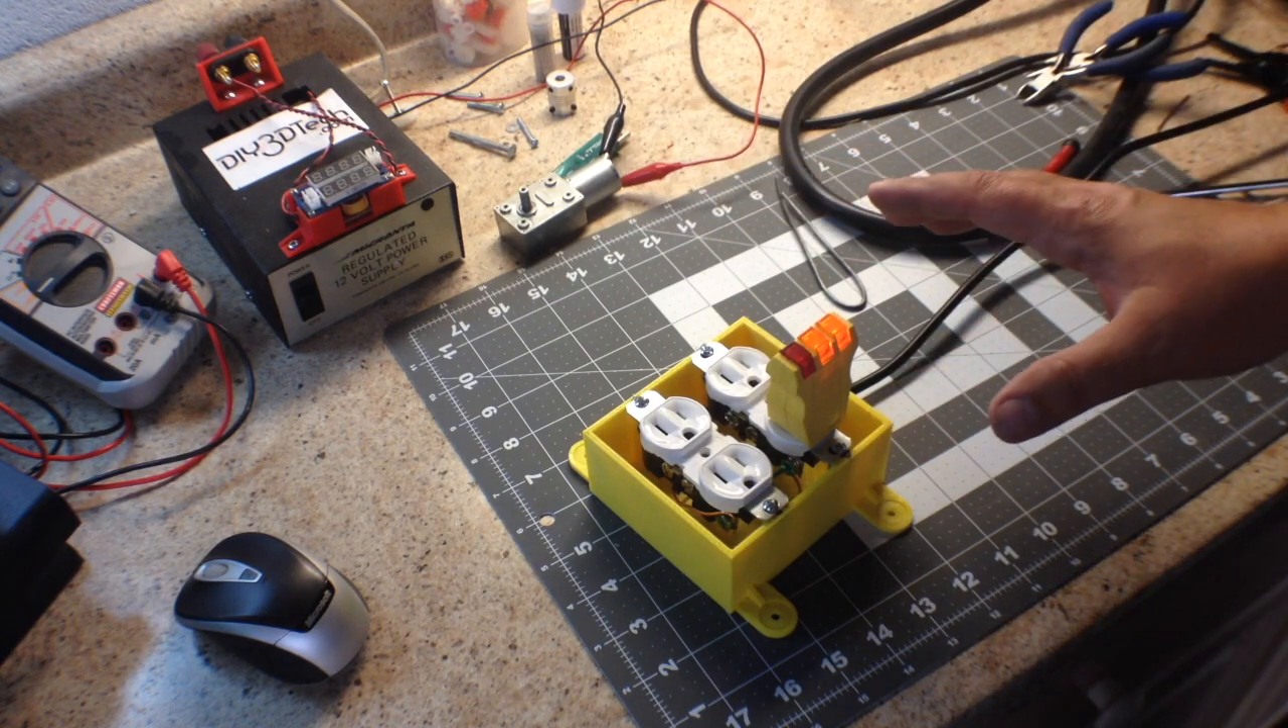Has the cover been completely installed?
No.